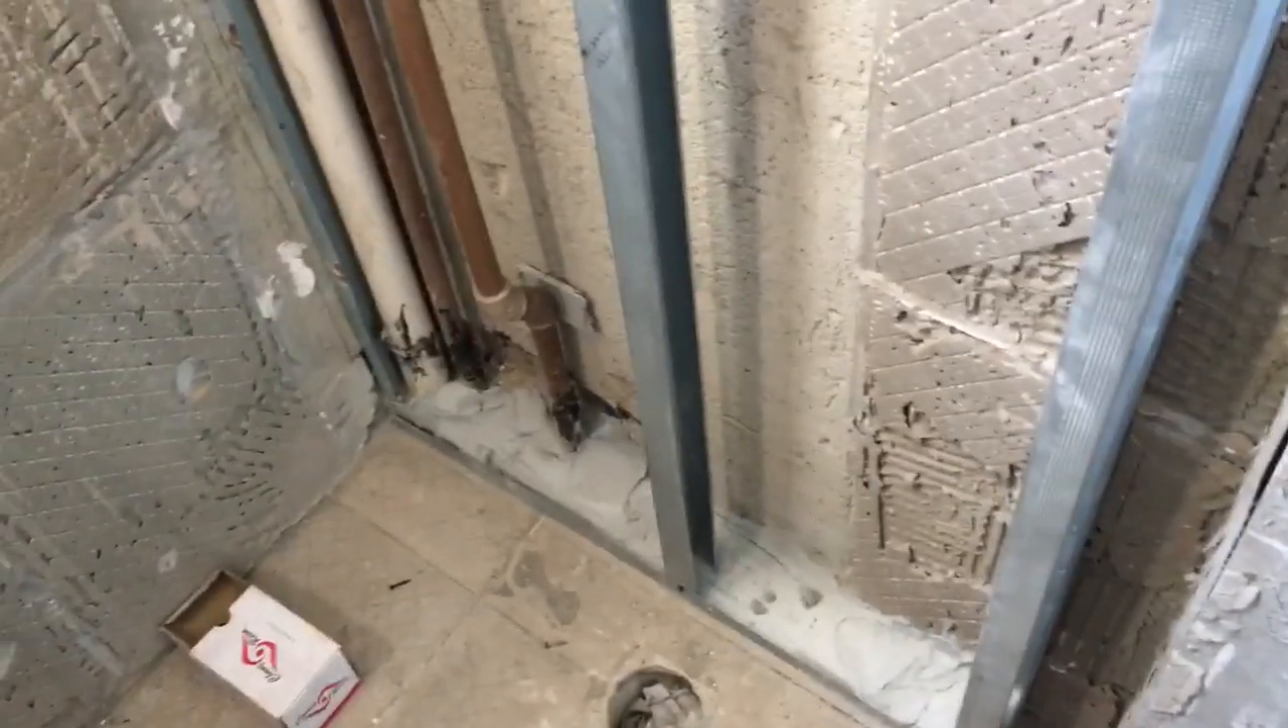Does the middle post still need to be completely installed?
No.